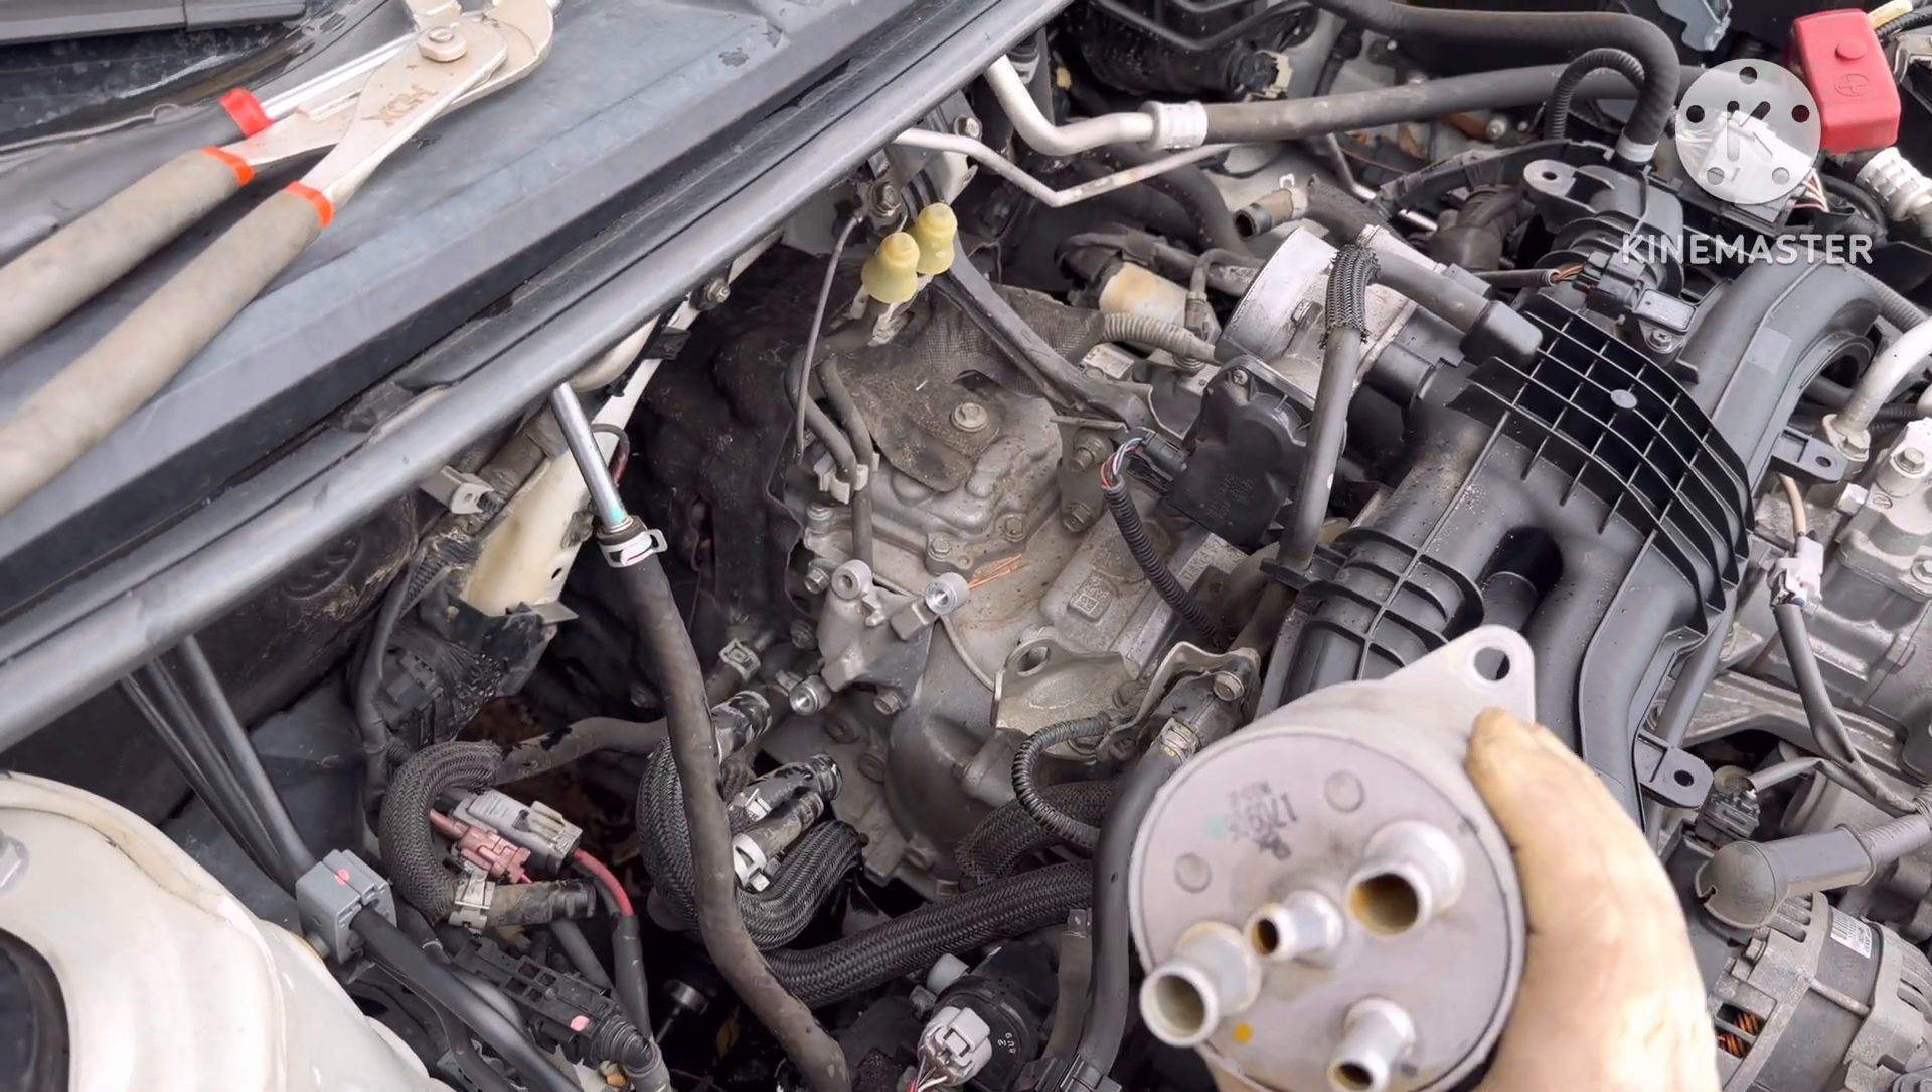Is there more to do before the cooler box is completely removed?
No.